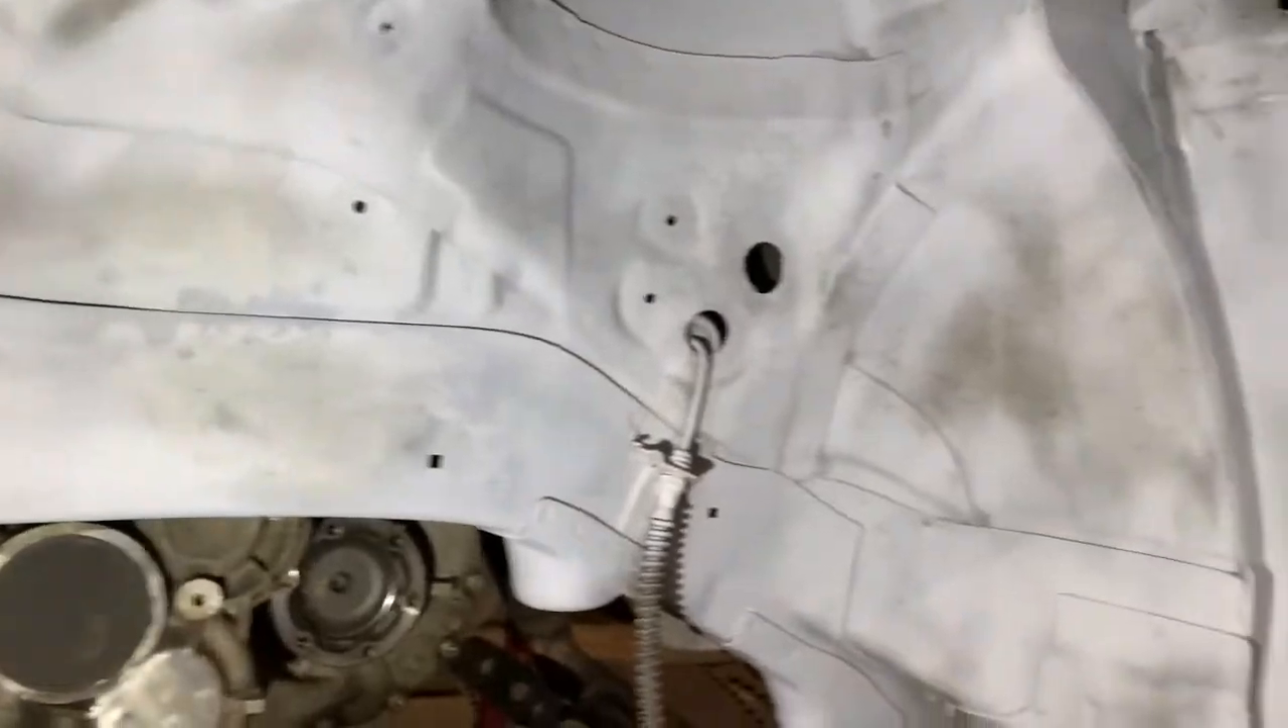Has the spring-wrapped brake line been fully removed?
No.